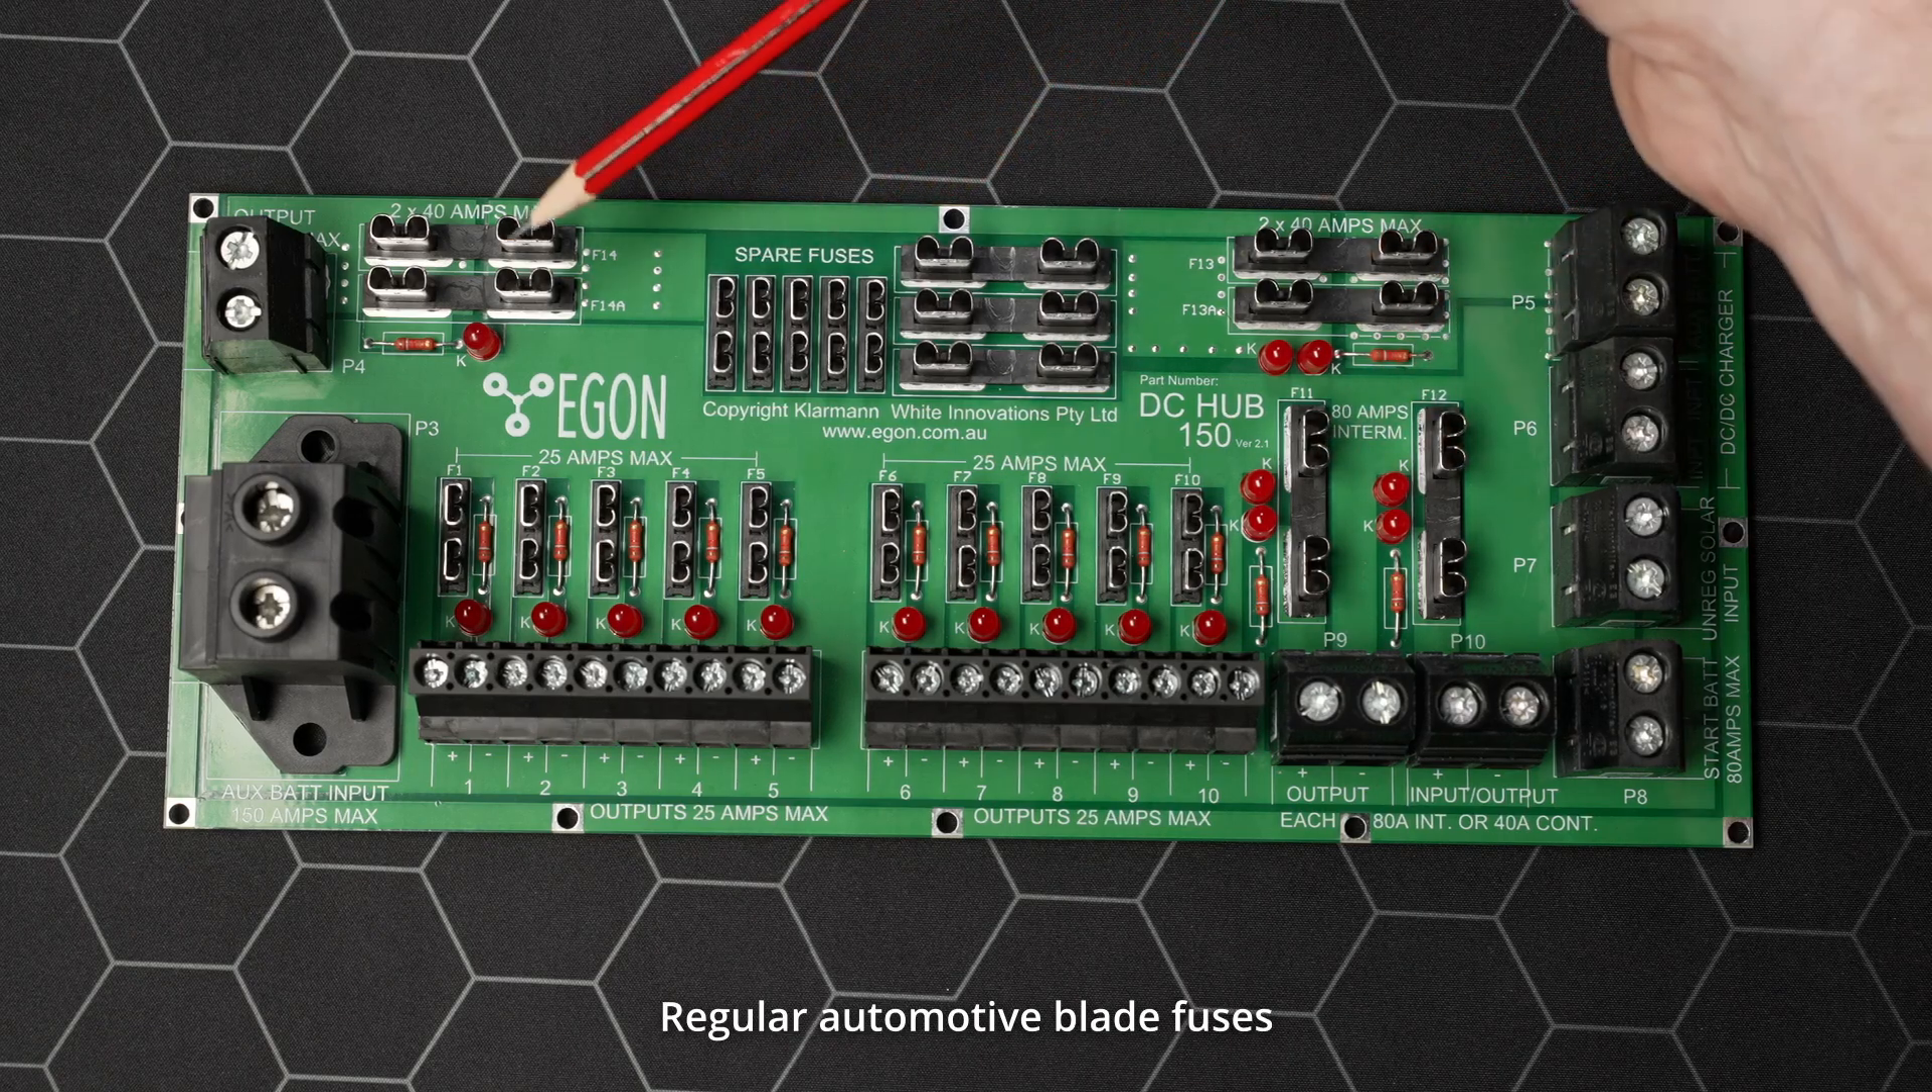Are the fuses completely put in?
No.